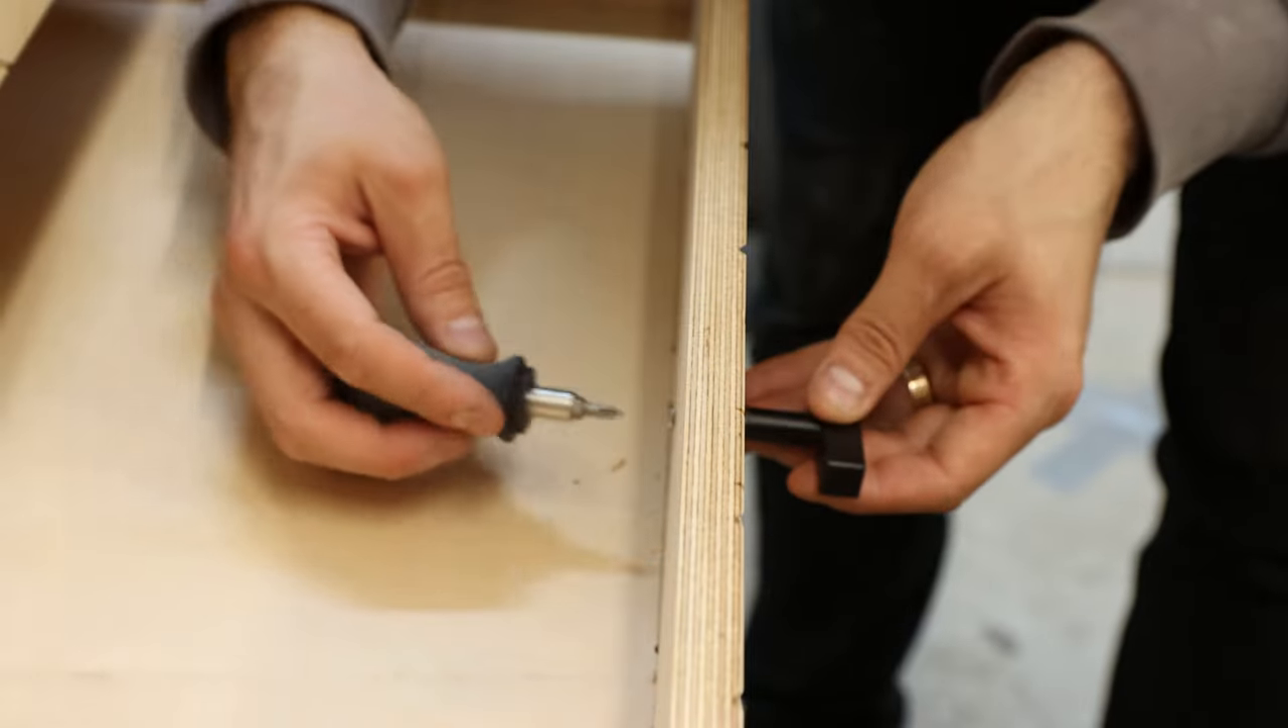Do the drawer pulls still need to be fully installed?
Yes.